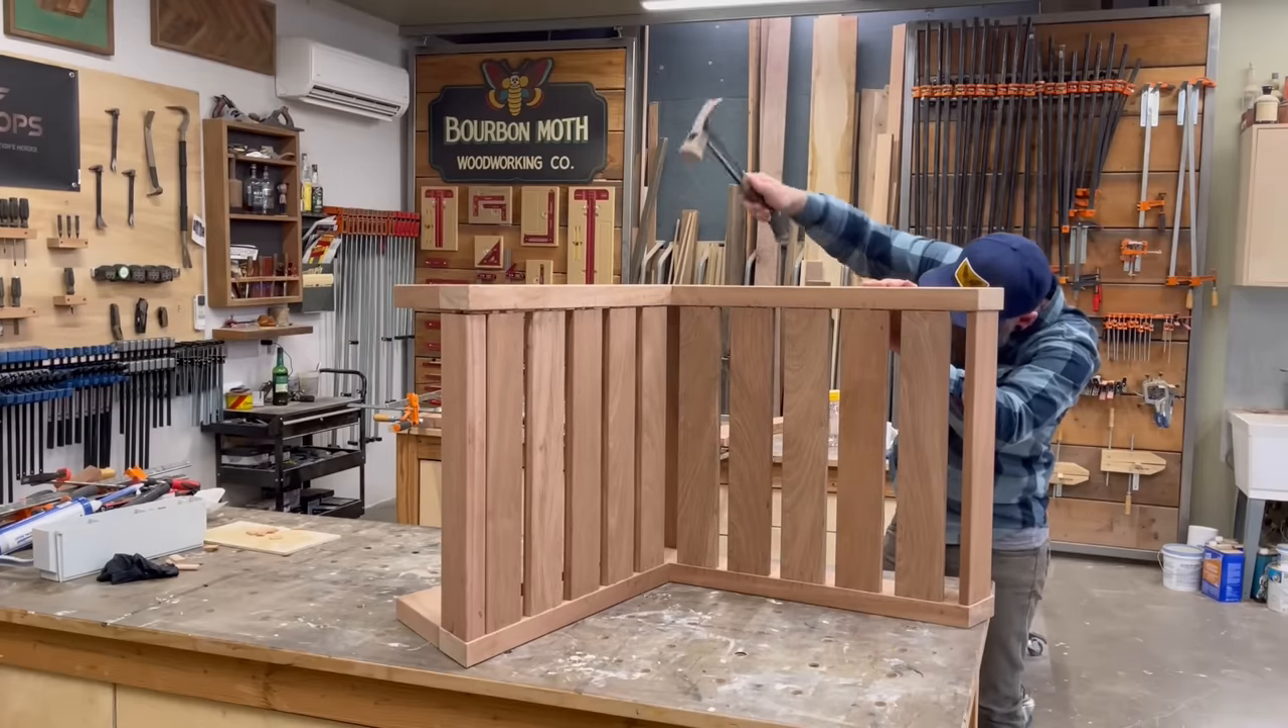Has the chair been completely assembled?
No.